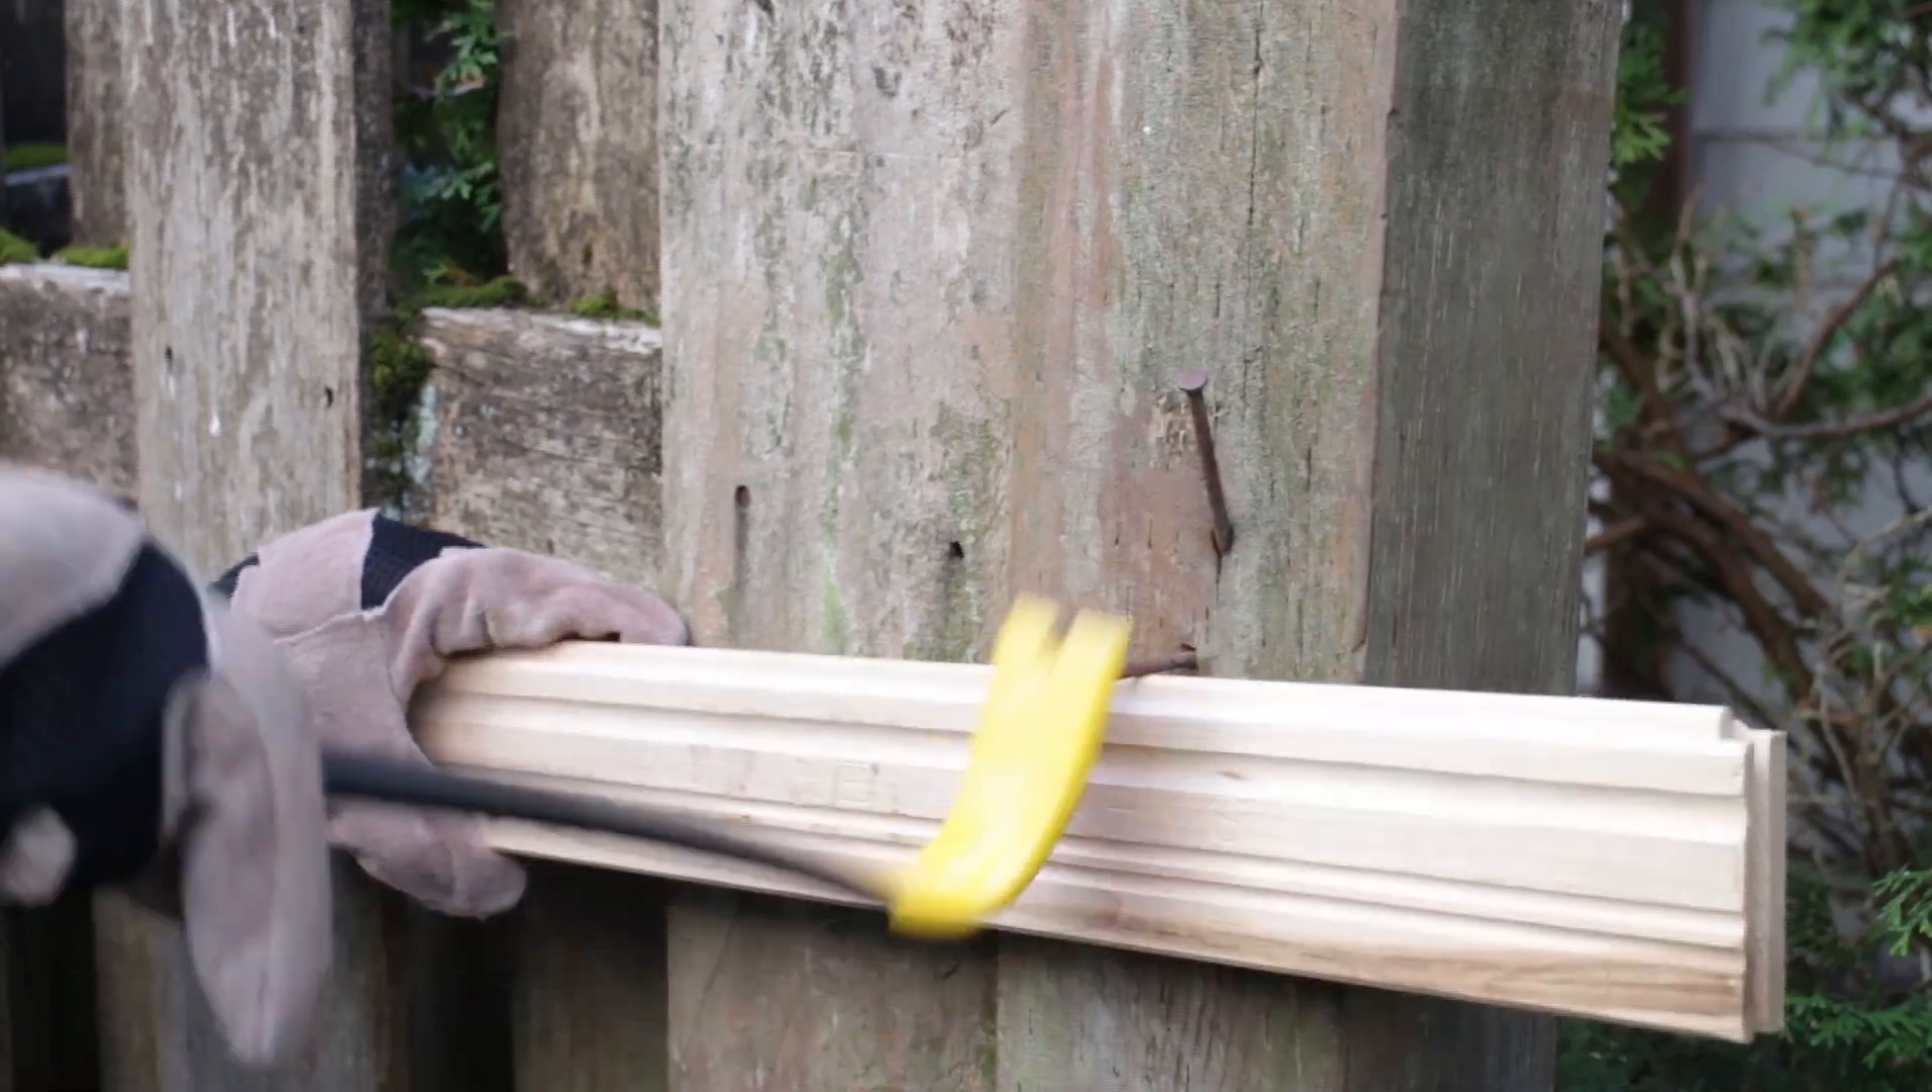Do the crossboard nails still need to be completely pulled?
Yes.